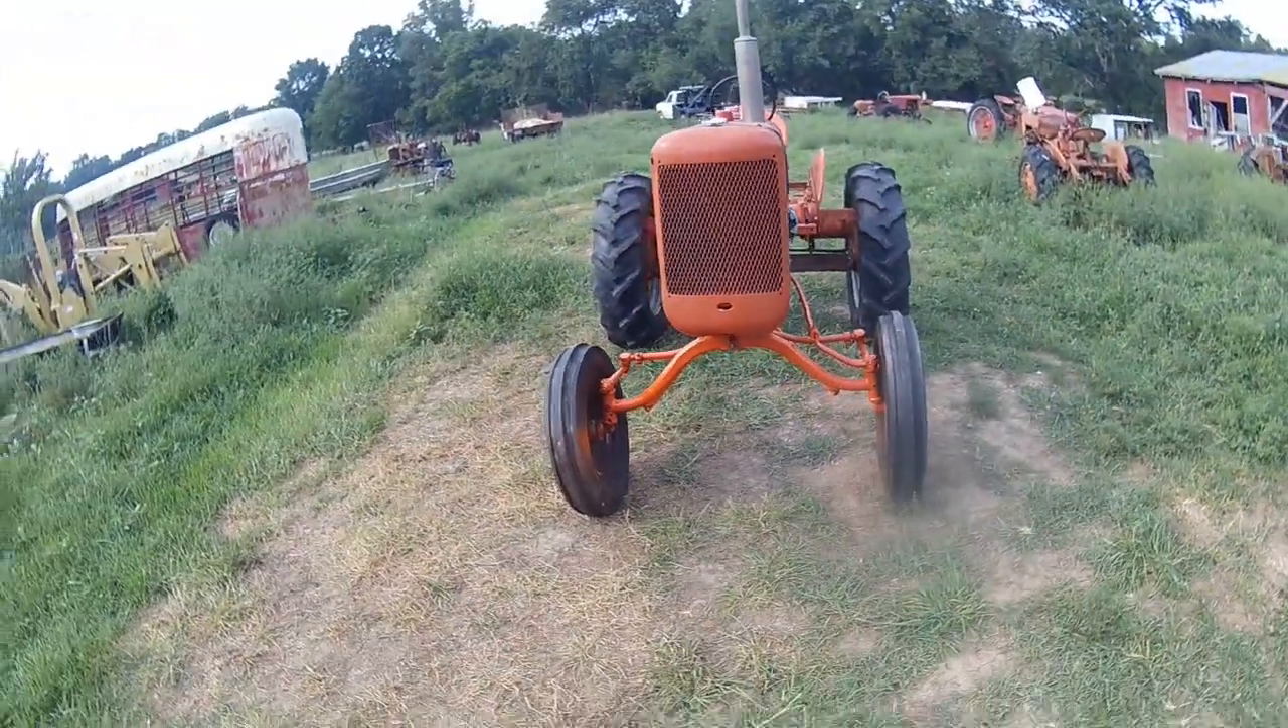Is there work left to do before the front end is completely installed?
No.